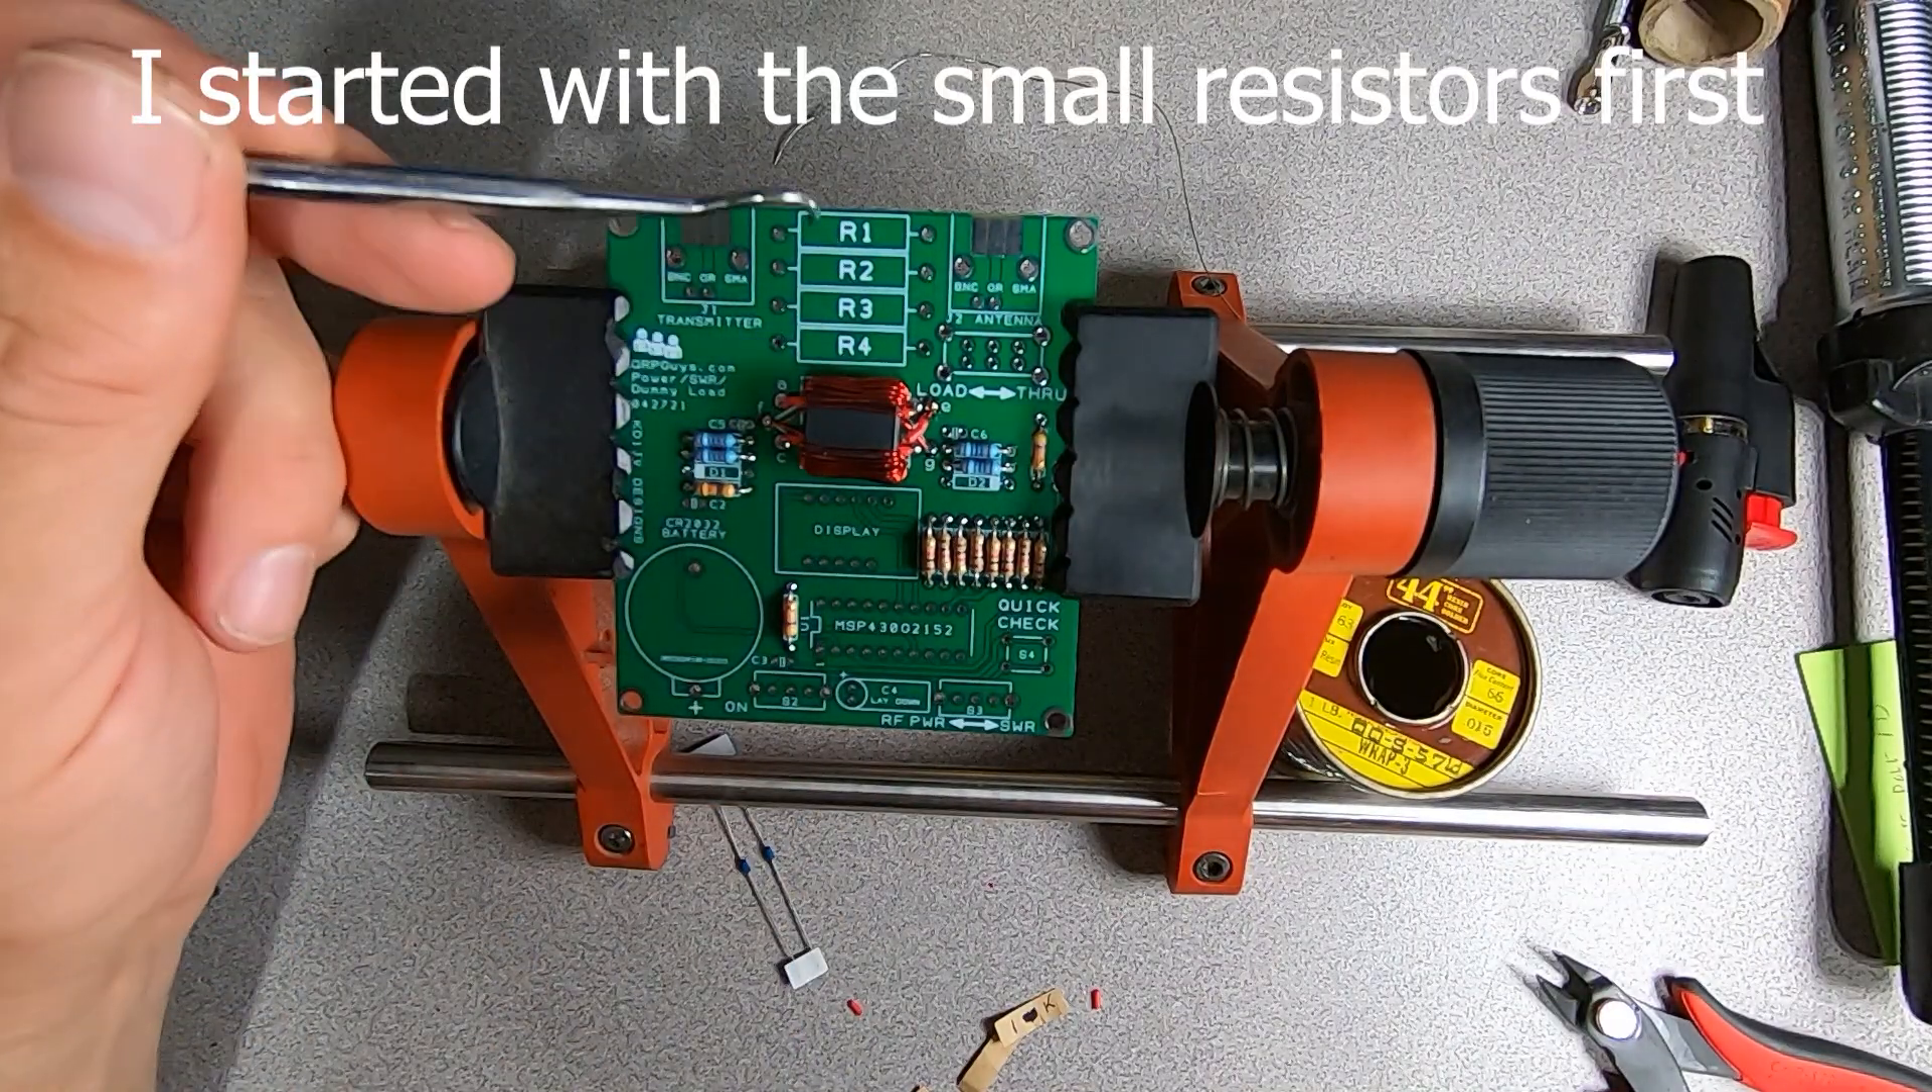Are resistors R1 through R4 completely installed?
No.